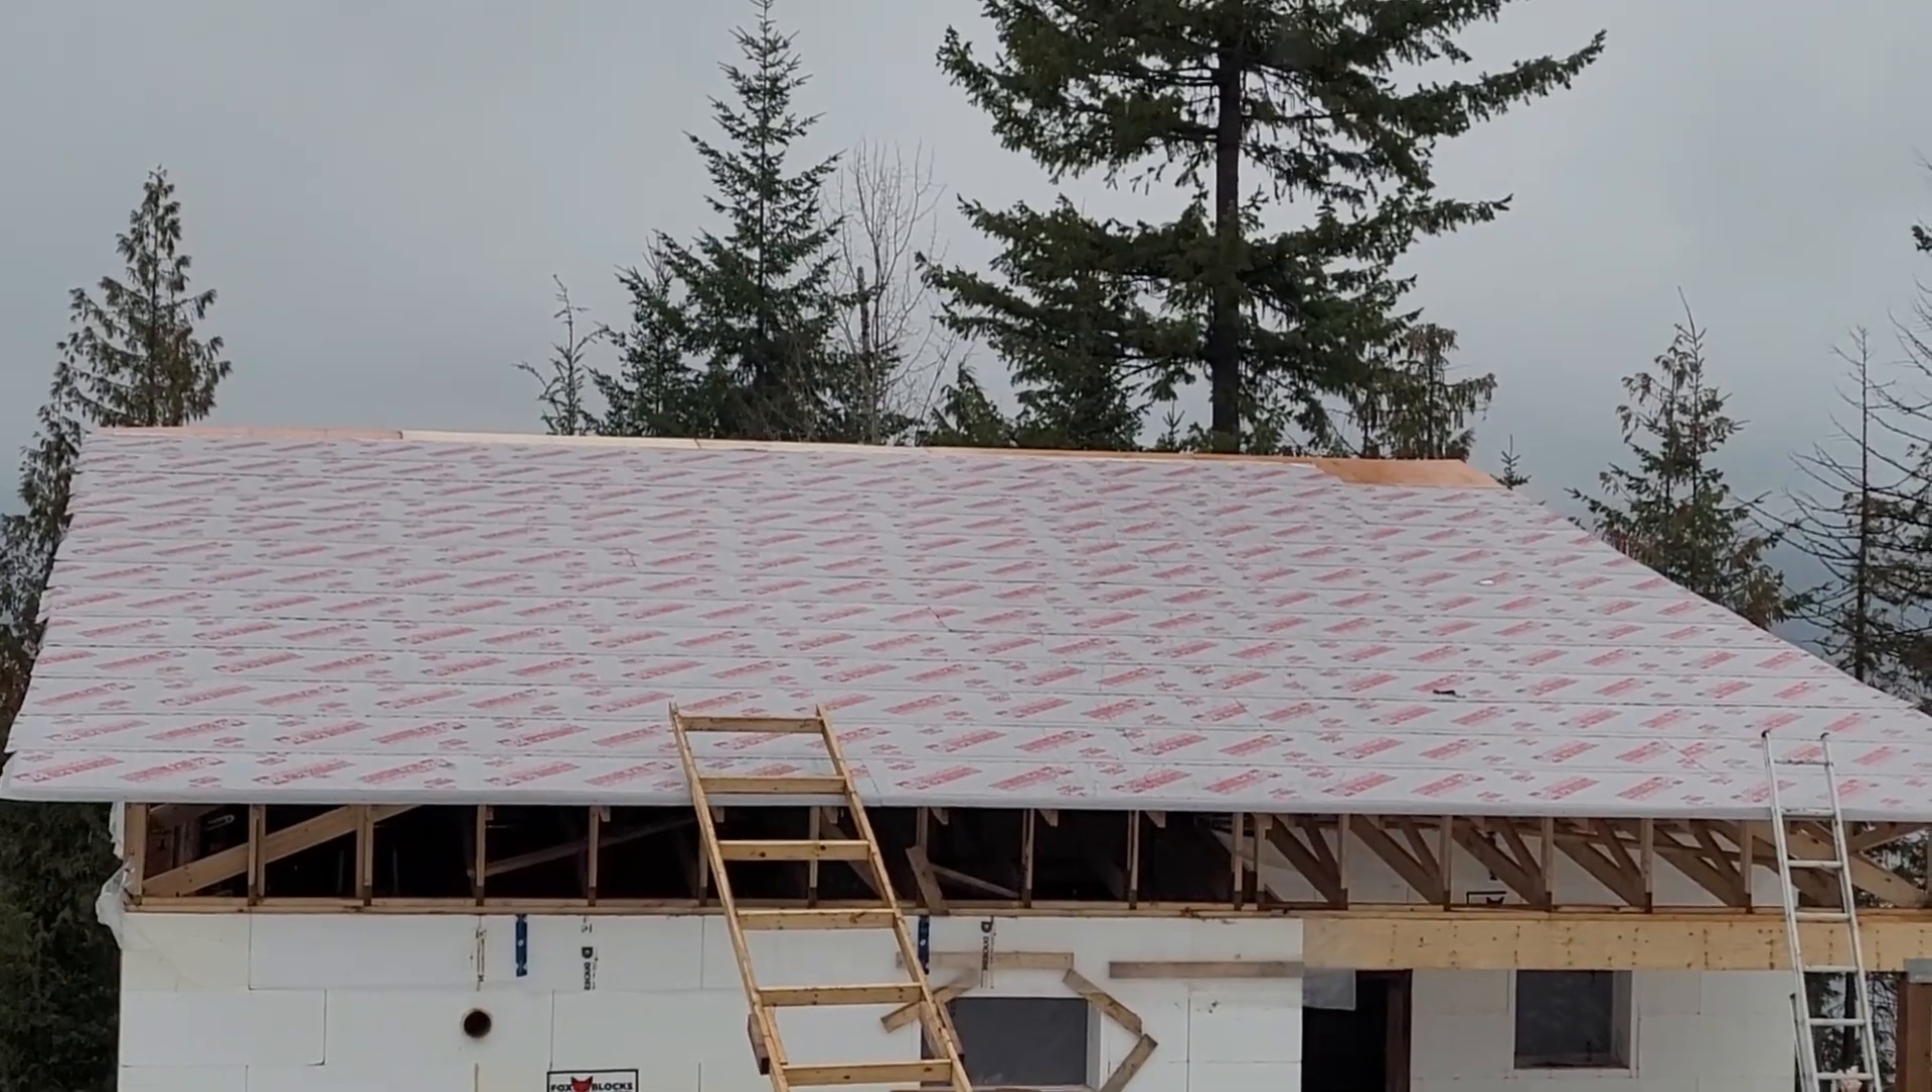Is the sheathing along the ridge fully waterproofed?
No.